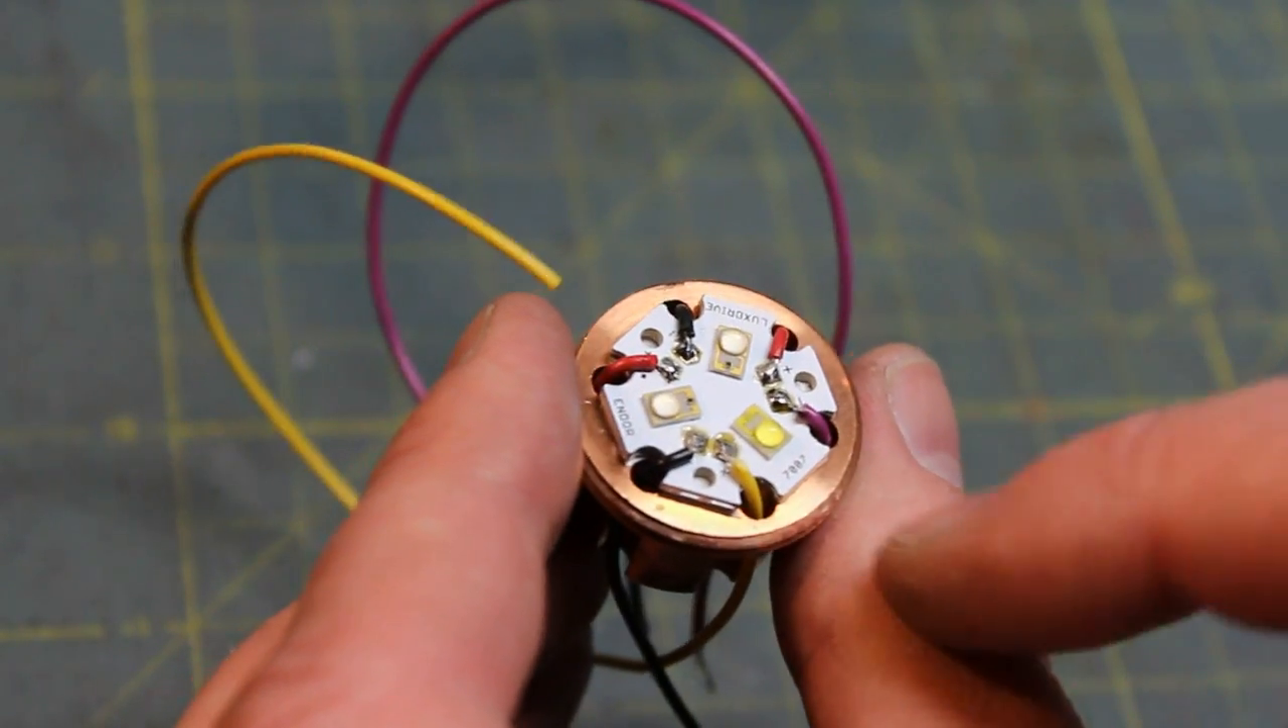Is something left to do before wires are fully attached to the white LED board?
No.